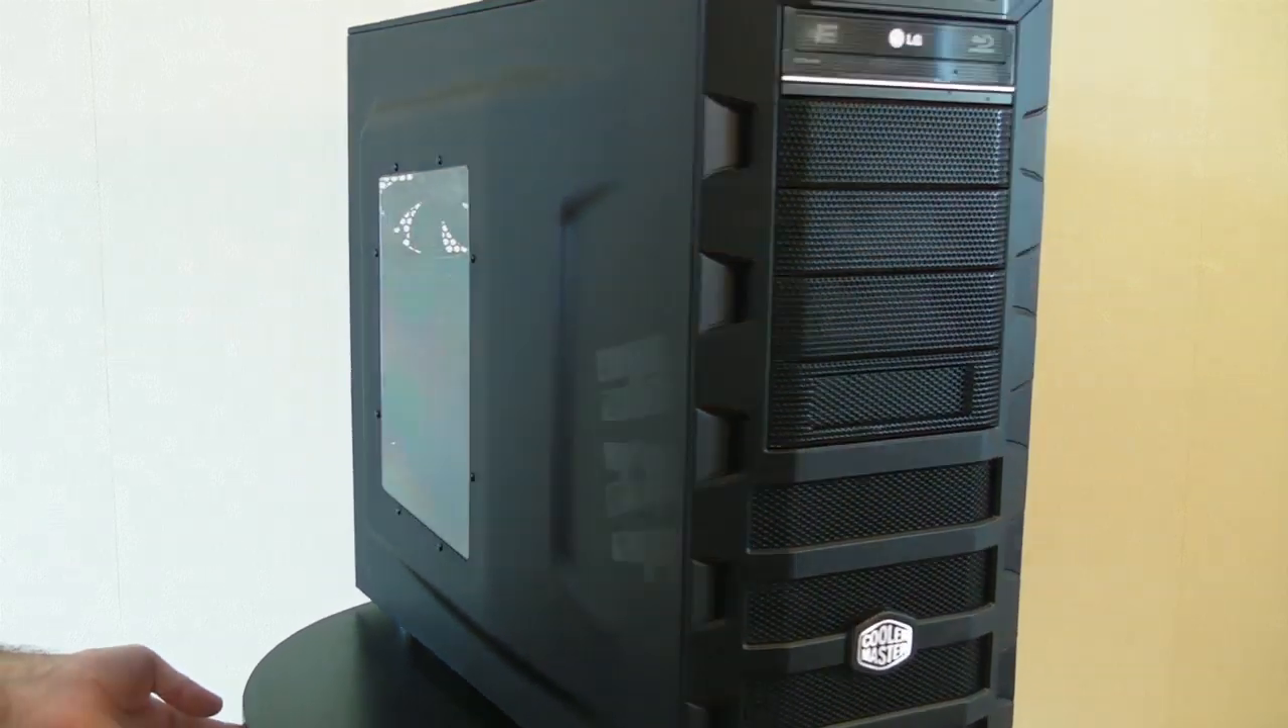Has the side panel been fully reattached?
Yes.